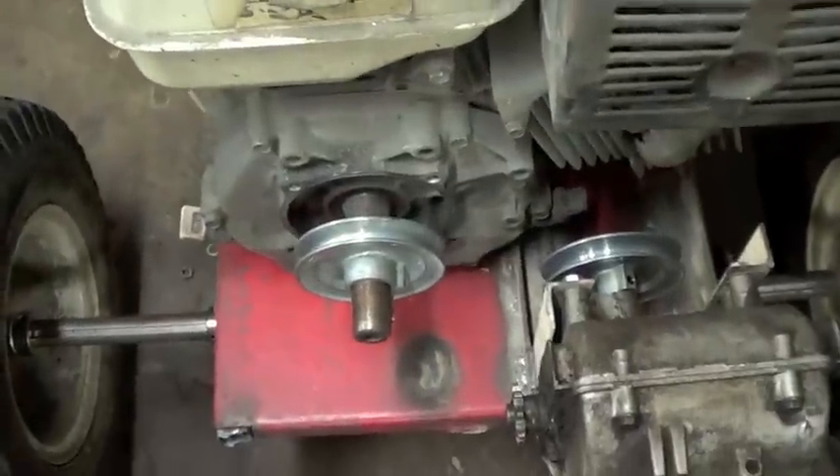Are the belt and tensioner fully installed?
No.